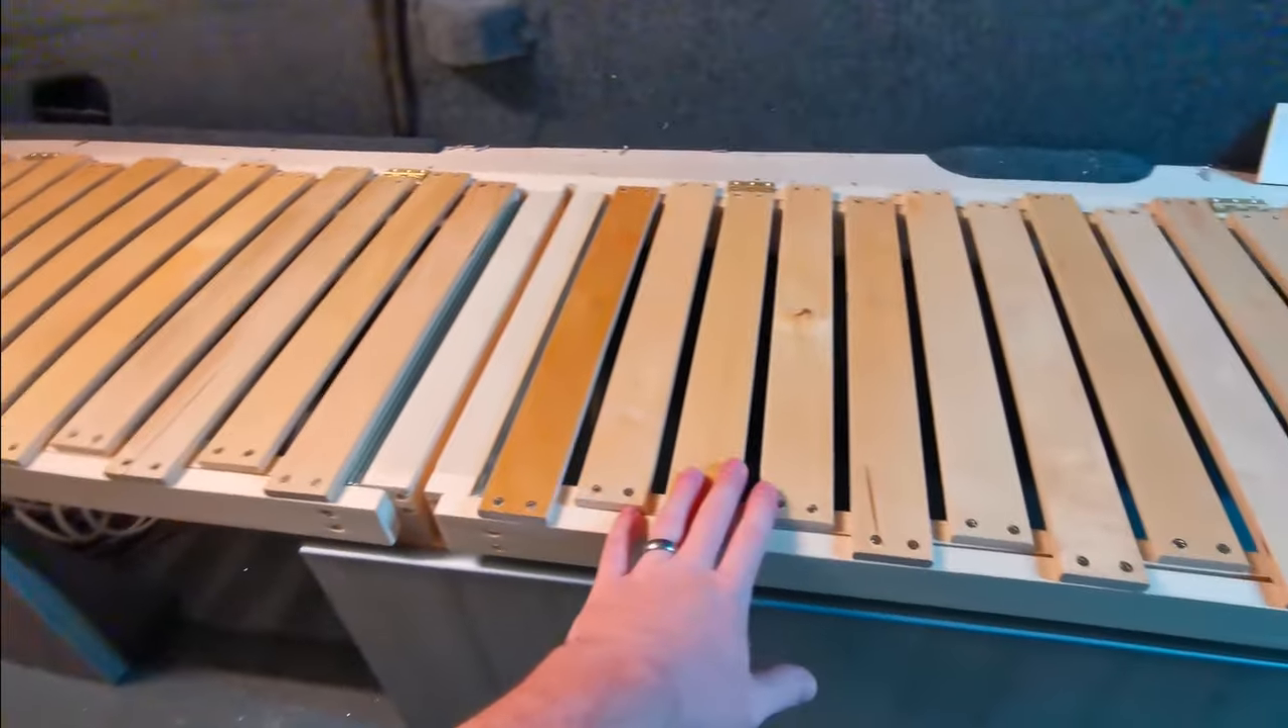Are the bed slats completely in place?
Yes.